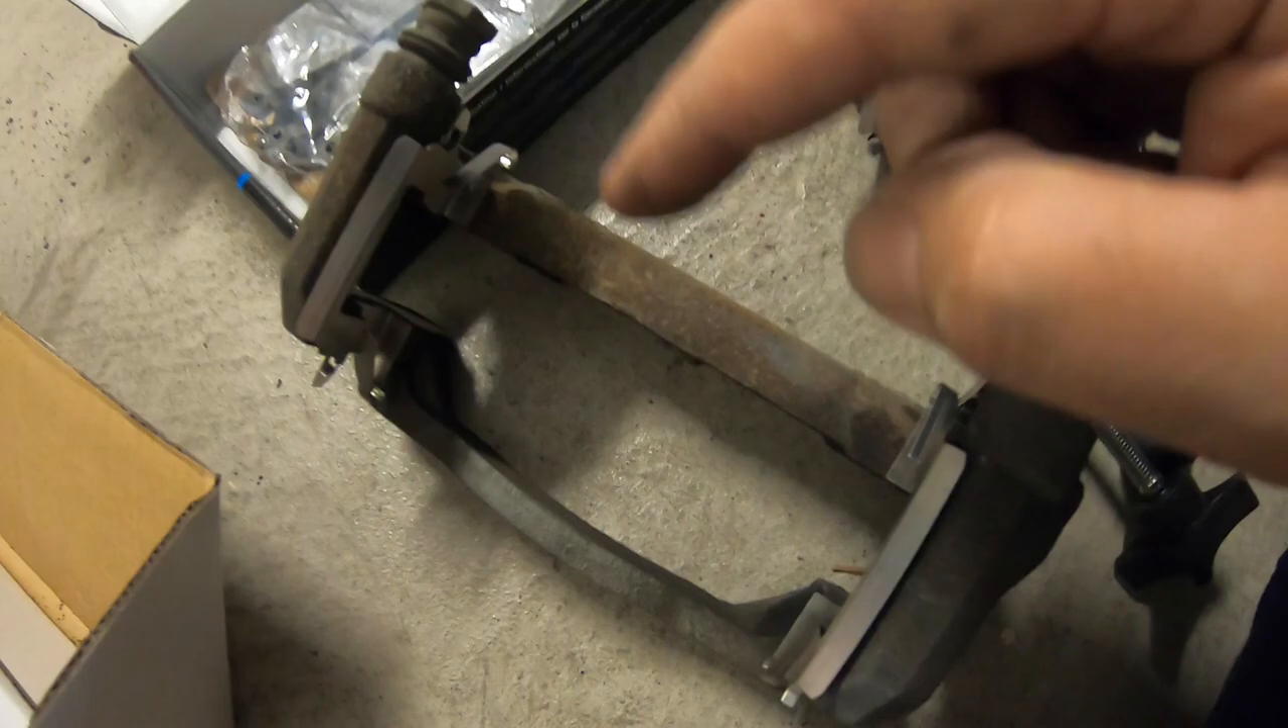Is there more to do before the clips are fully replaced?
No.